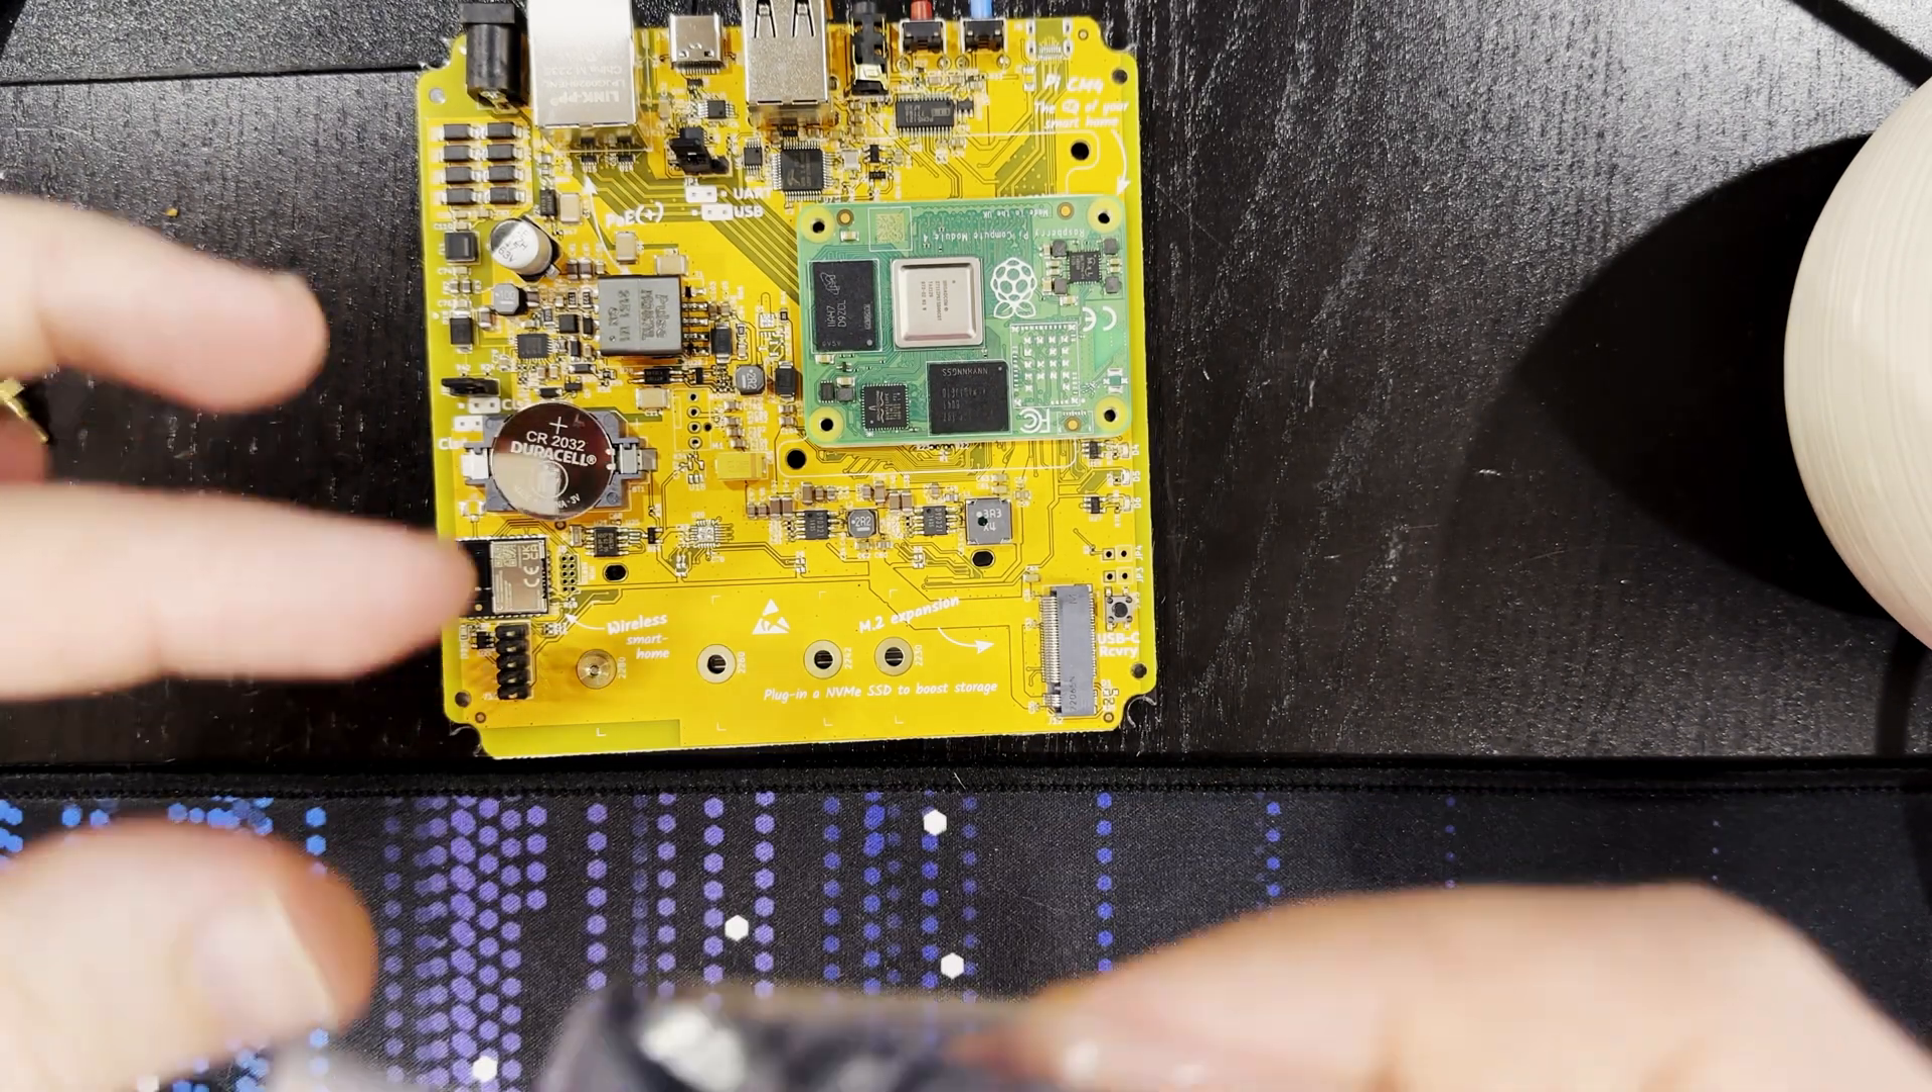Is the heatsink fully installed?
No.